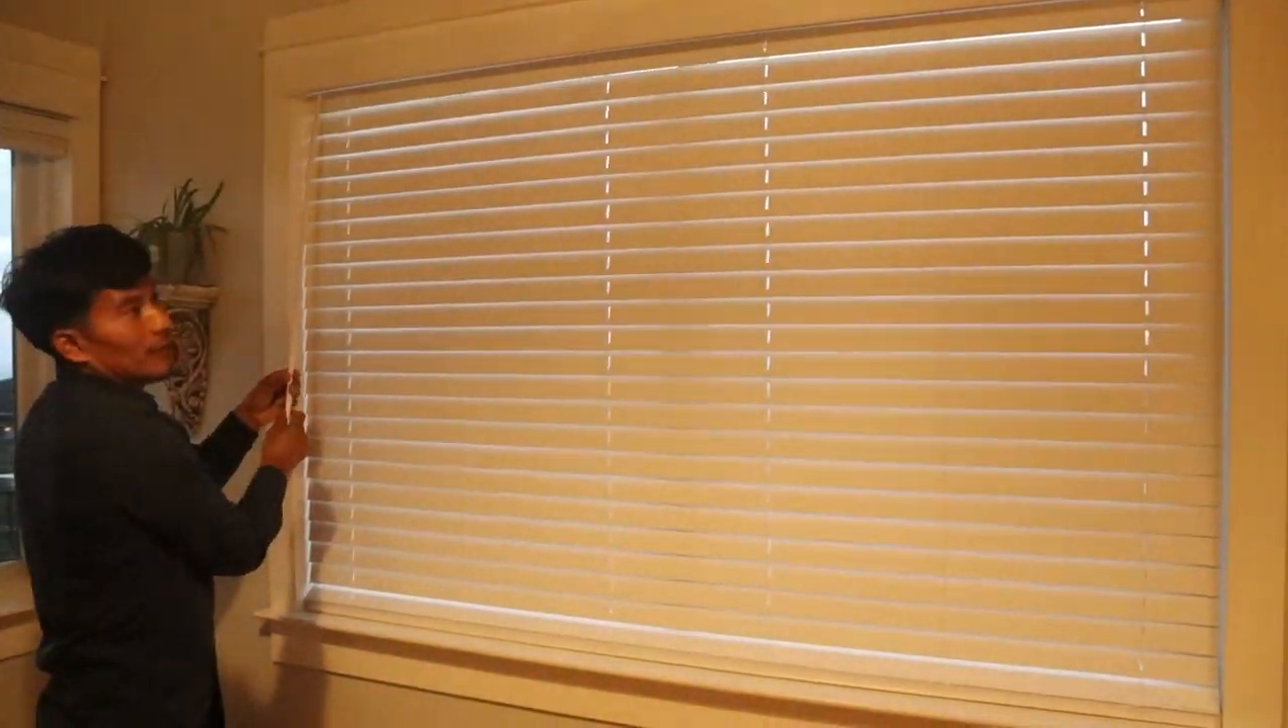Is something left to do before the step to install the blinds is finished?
No.